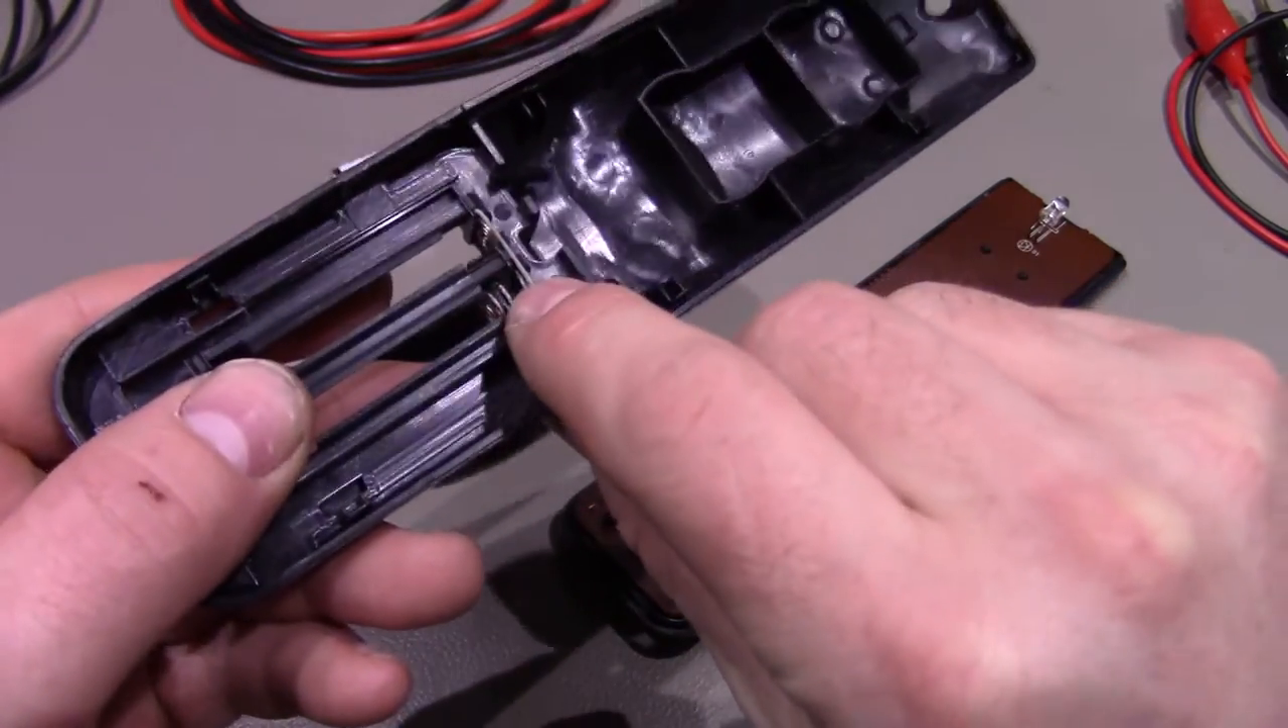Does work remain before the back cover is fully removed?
No.